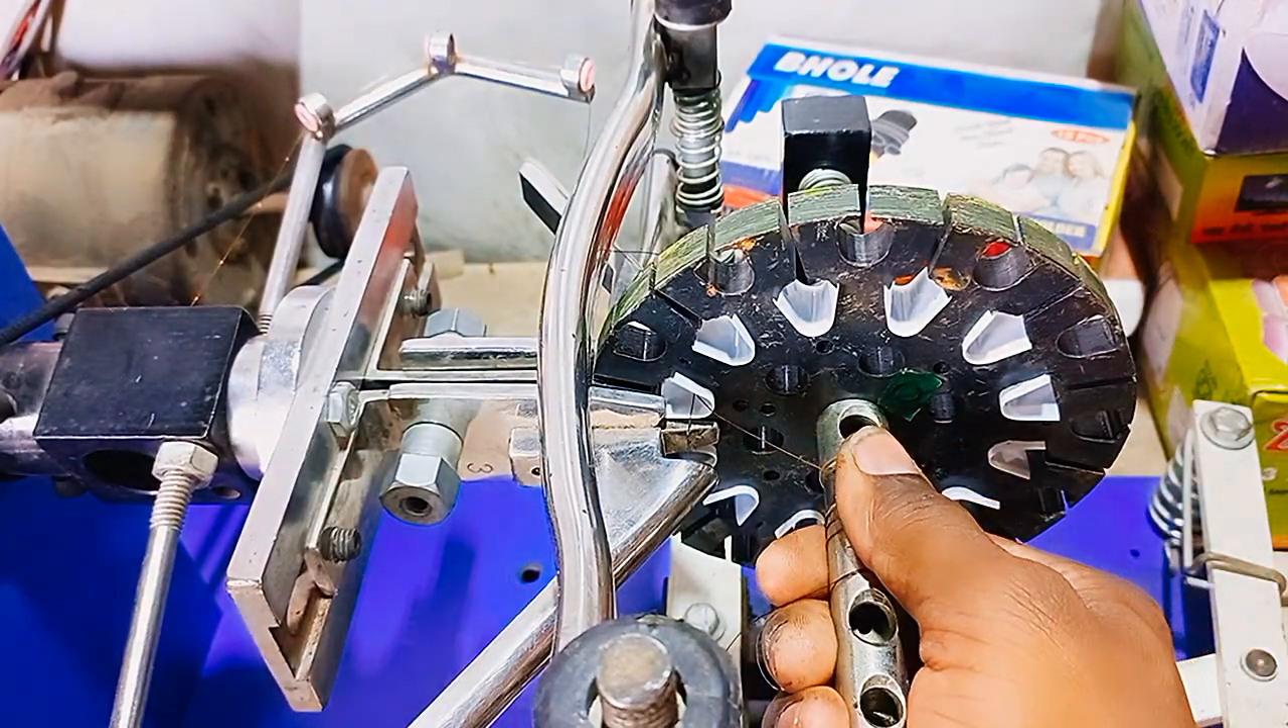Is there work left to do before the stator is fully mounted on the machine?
No.